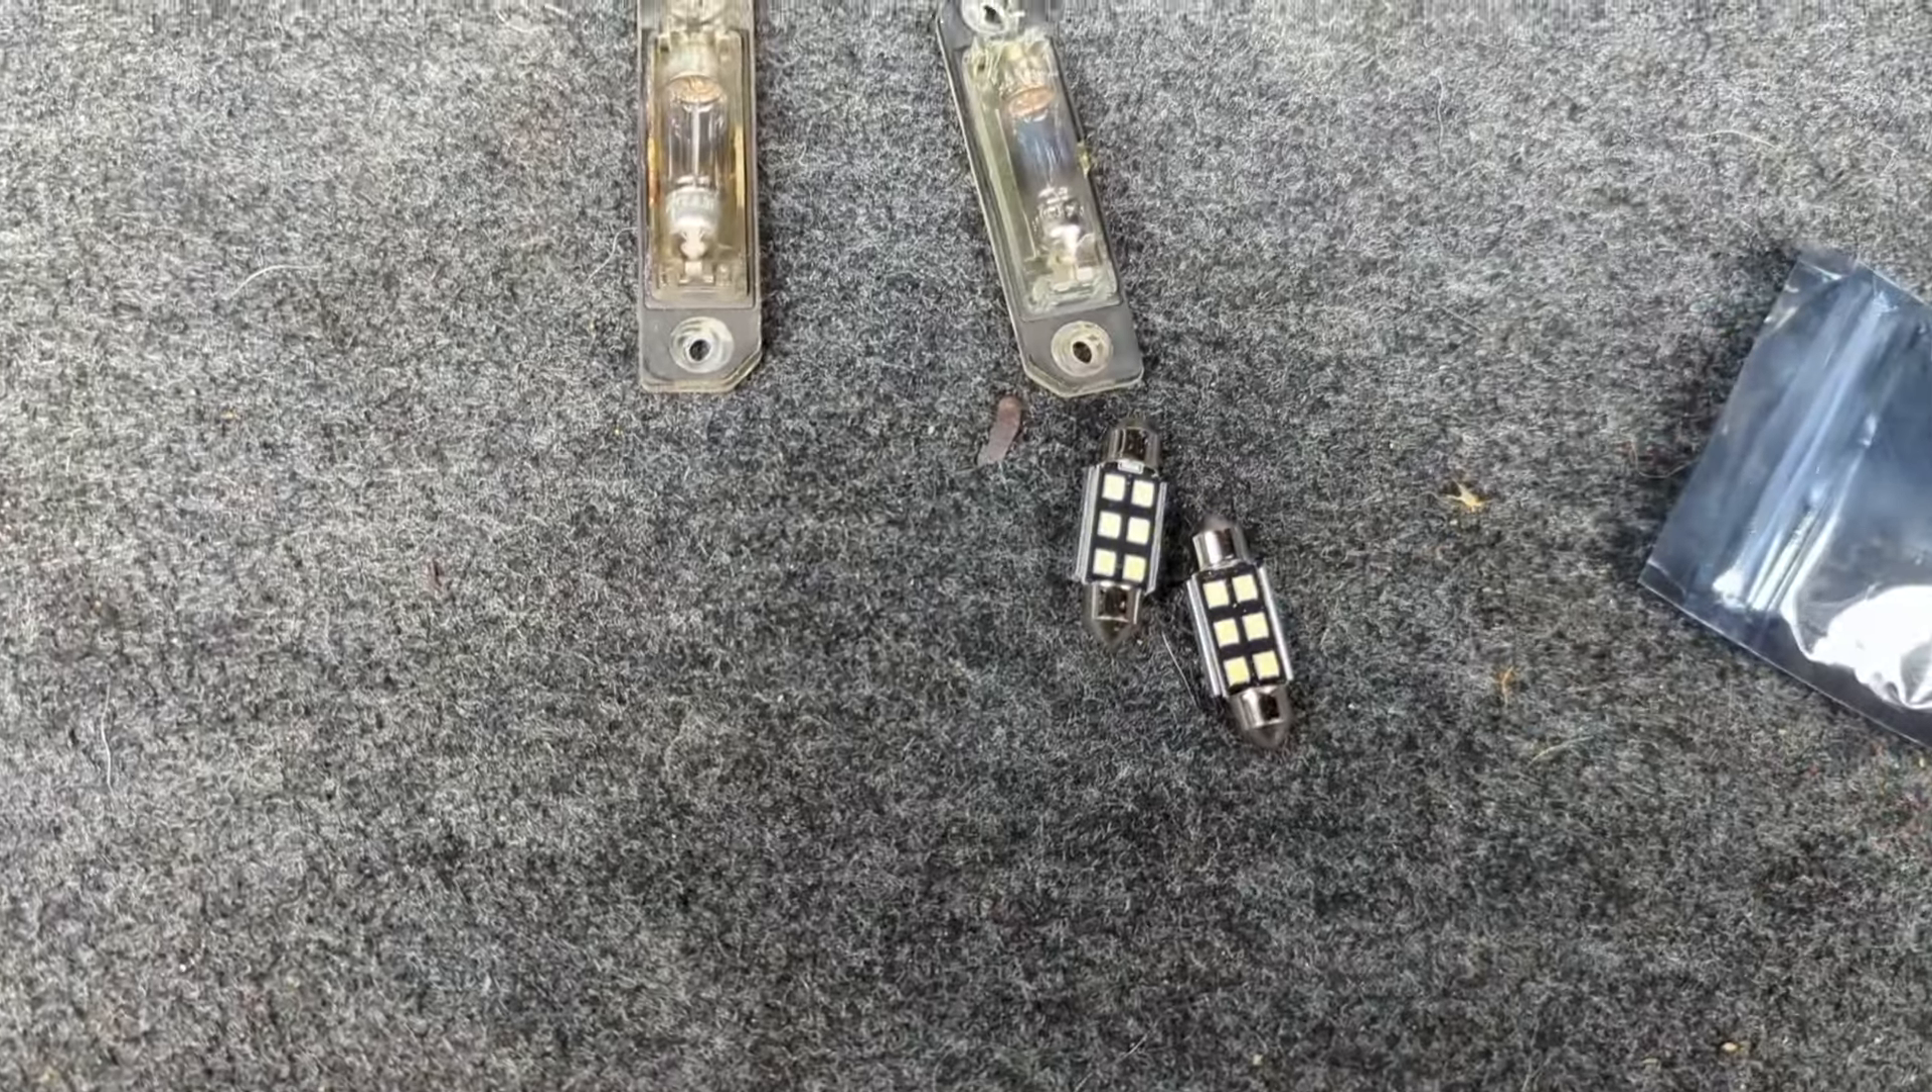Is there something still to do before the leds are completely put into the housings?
Yes.